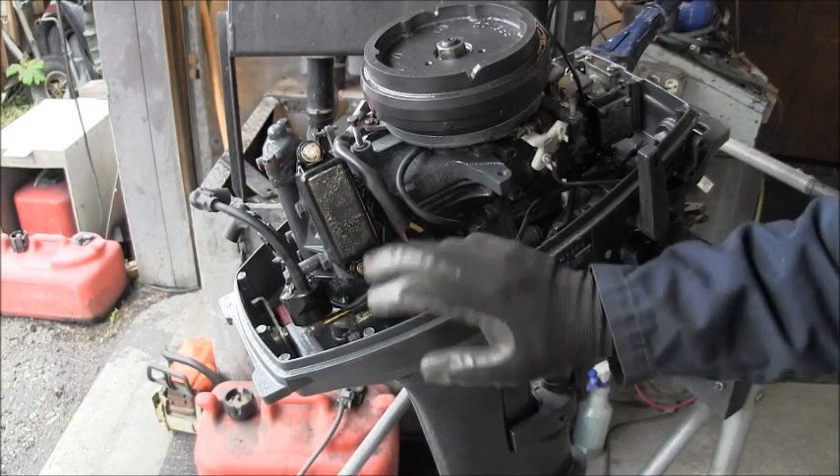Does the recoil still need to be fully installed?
Yes.